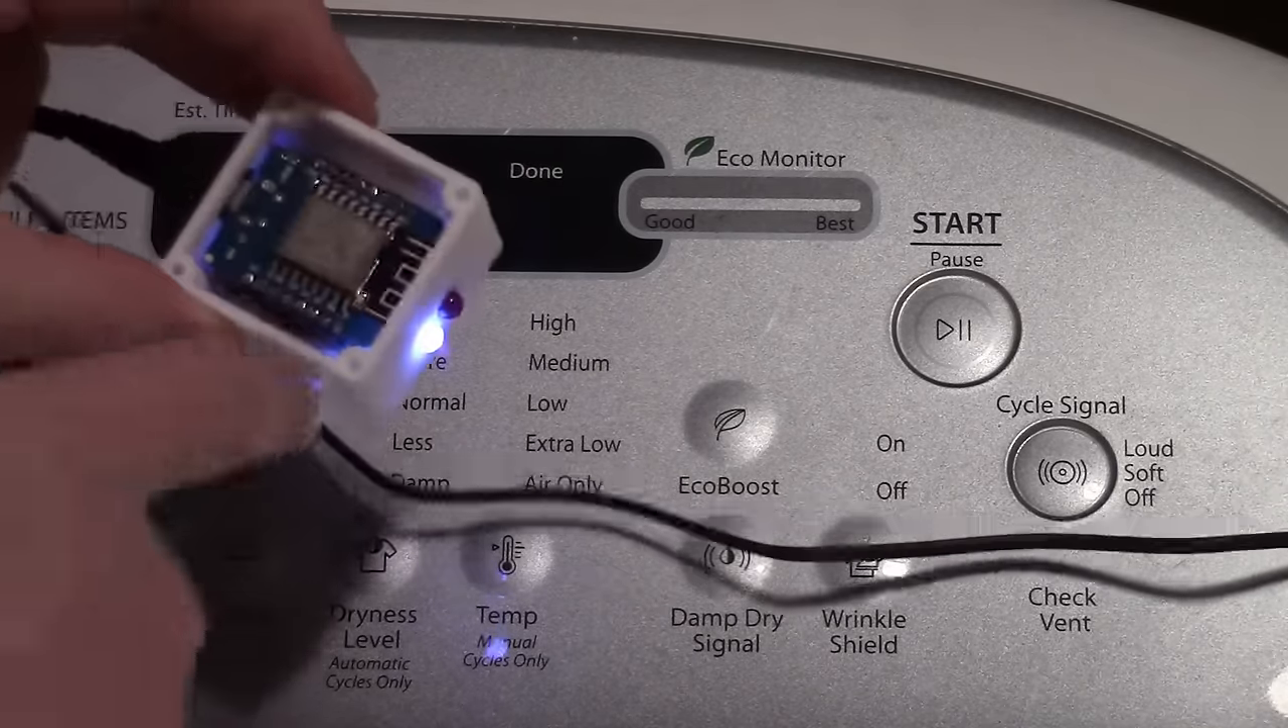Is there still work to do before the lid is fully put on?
Yes.